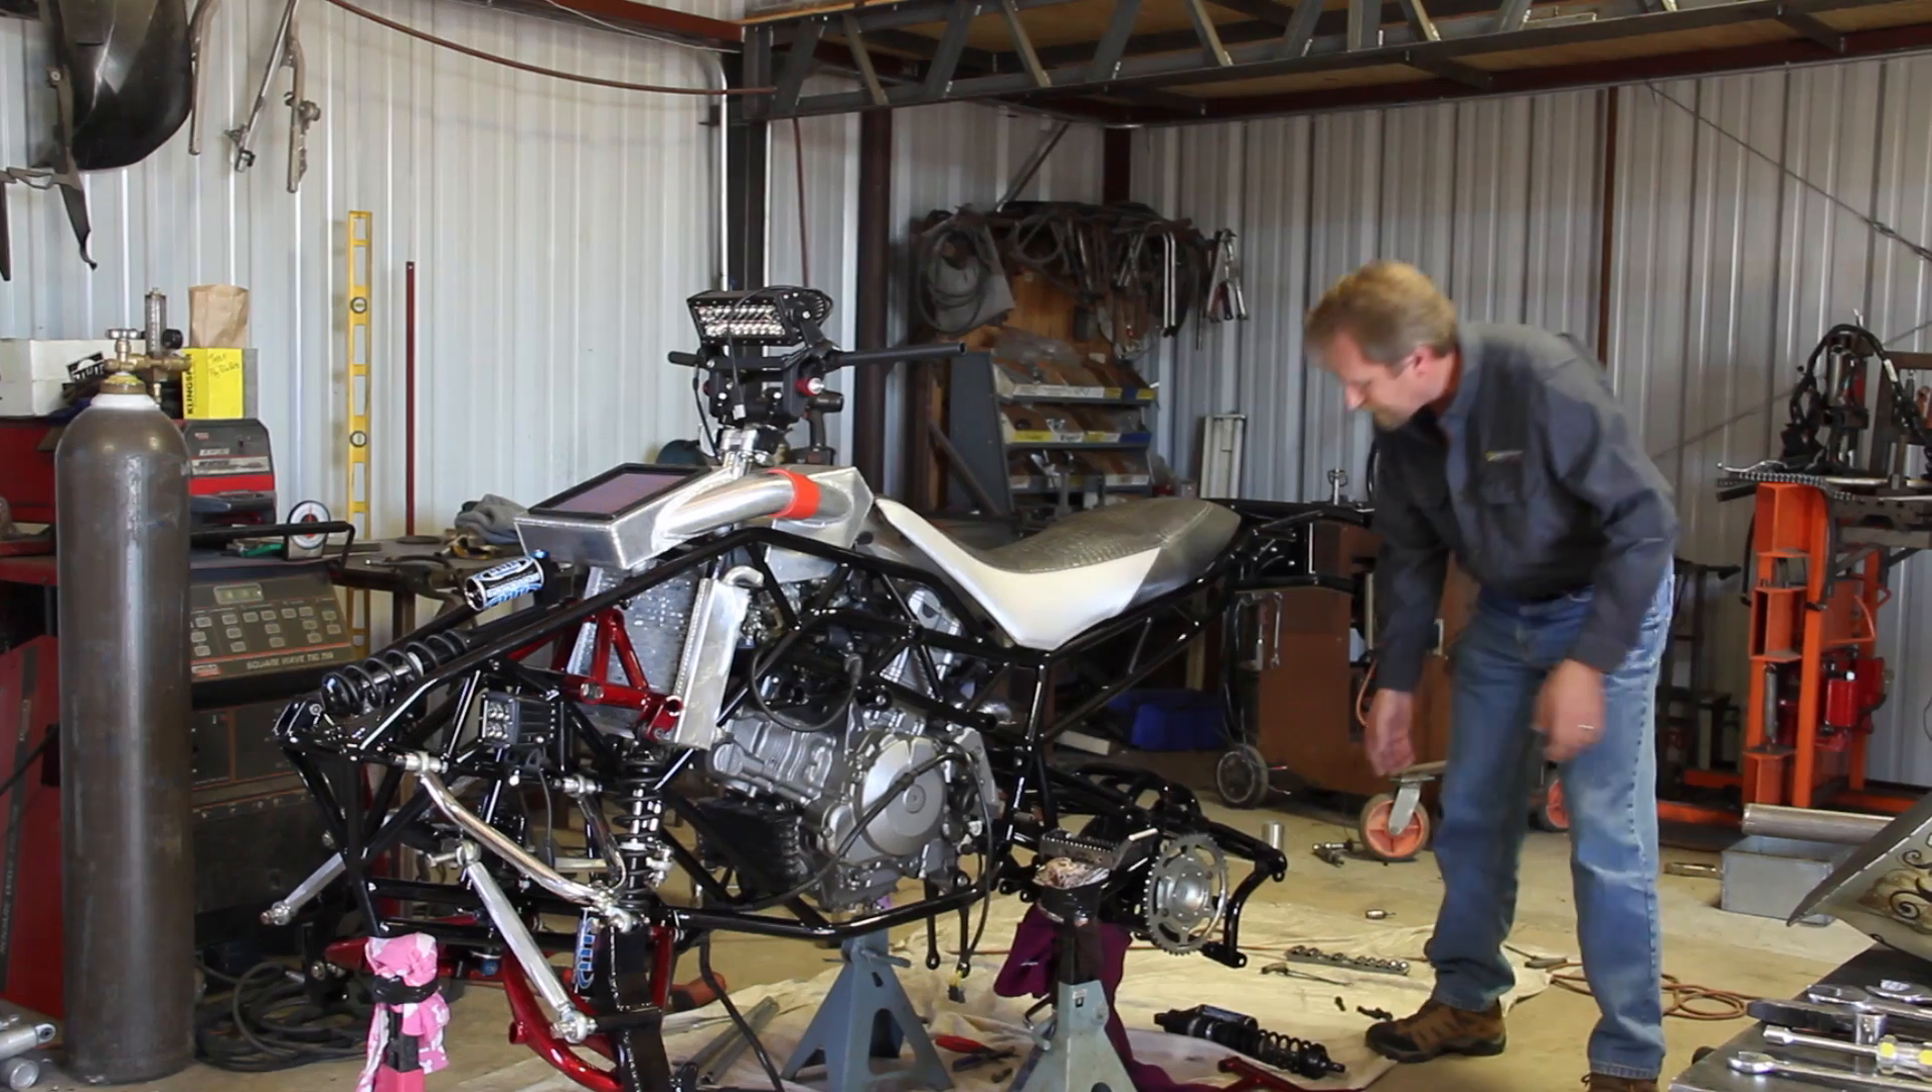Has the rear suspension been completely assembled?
No.